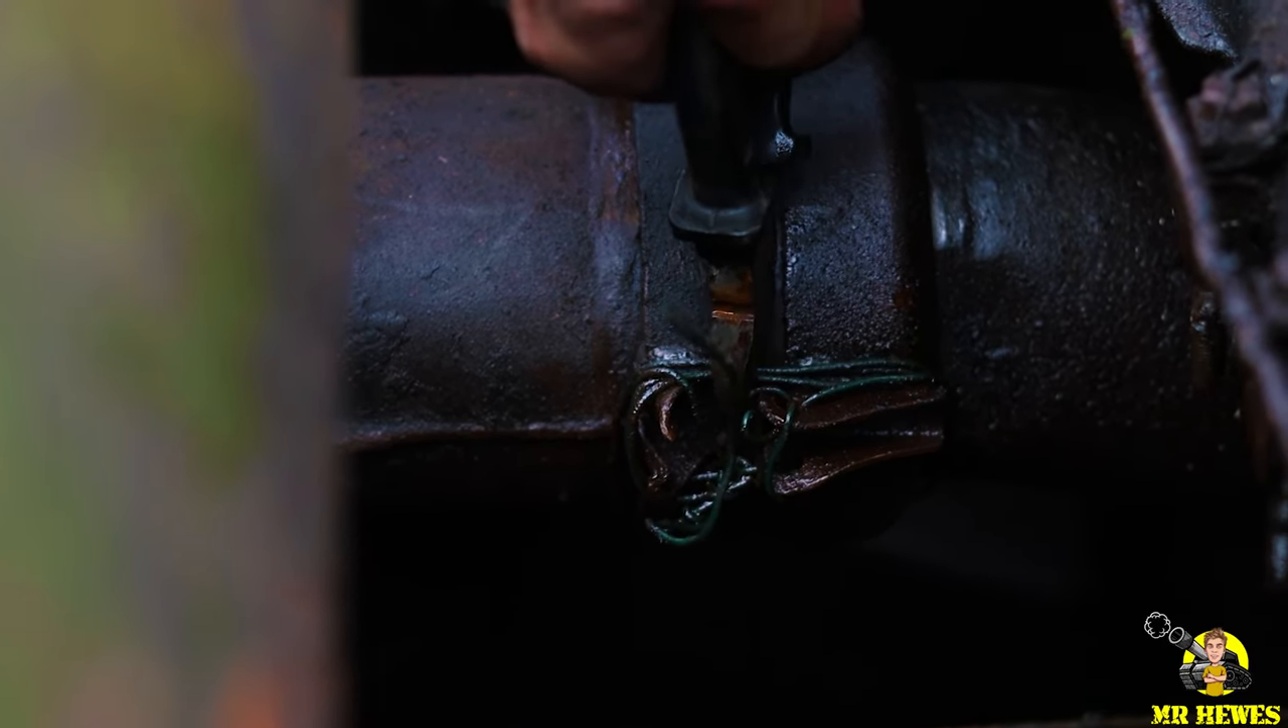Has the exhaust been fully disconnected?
No.